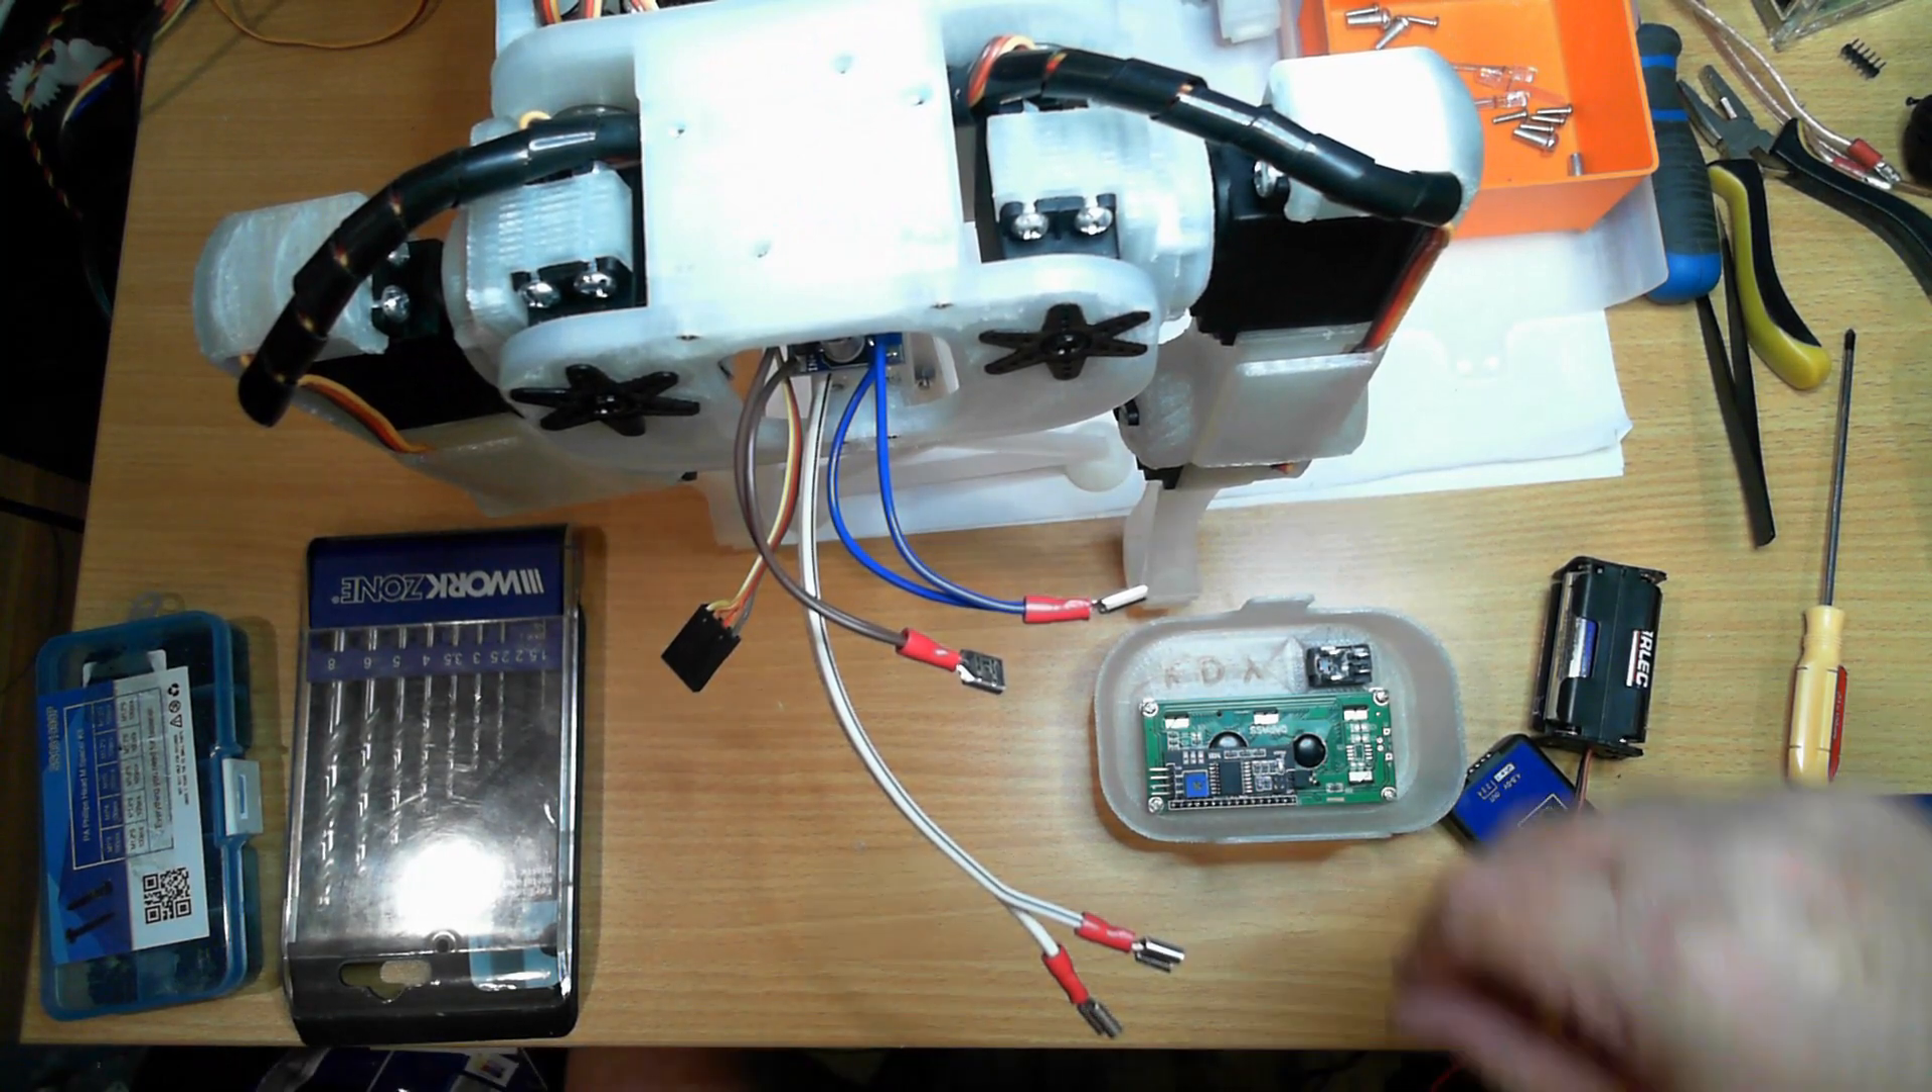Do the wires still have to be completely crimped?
No.